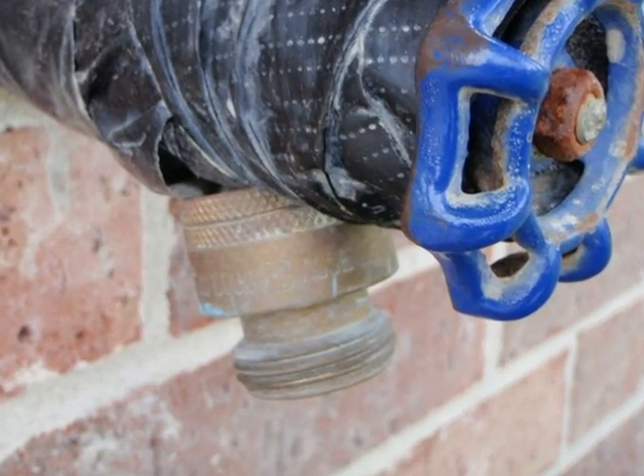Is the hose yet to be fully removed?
No.